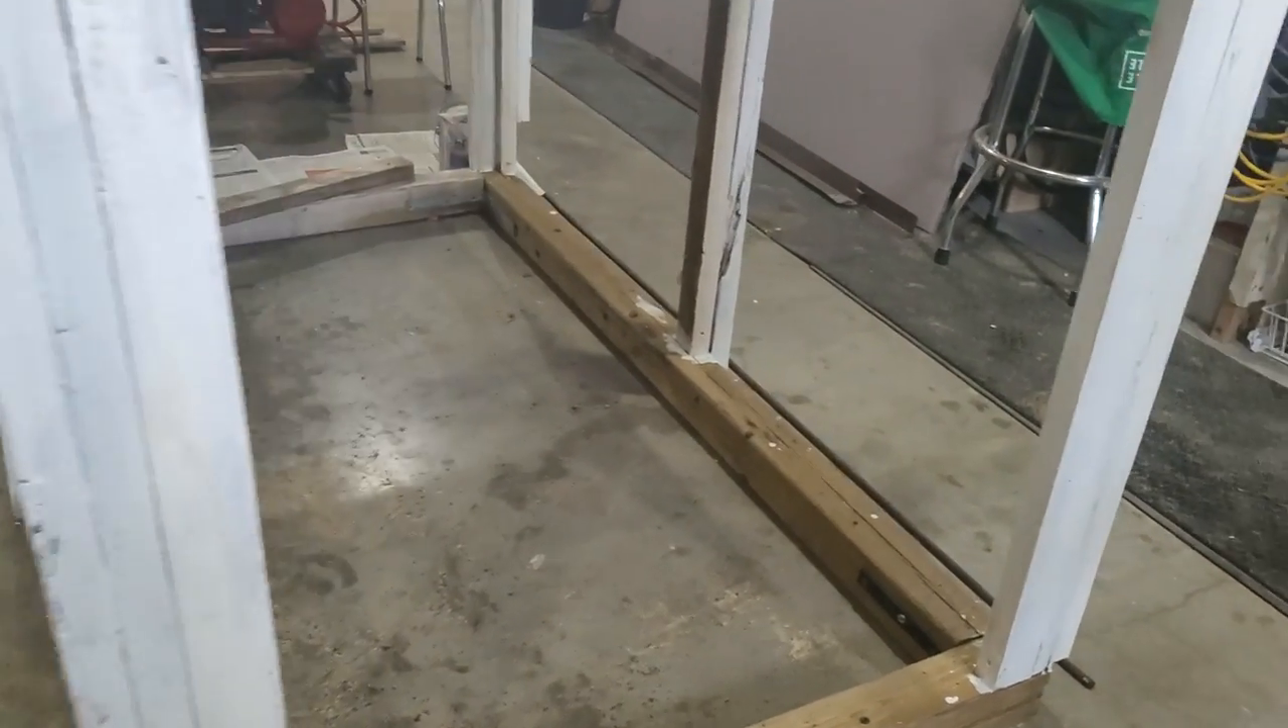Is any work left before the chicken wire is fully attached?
Yes.